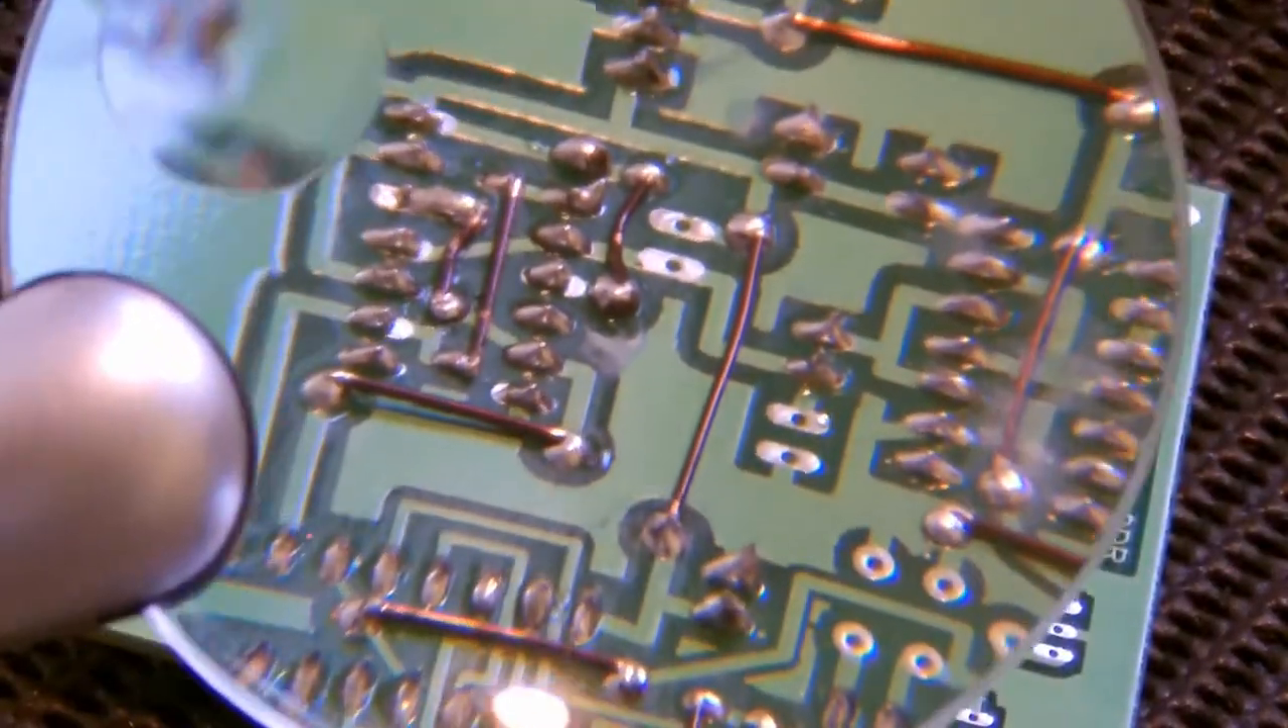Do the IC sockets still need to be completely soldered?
No.